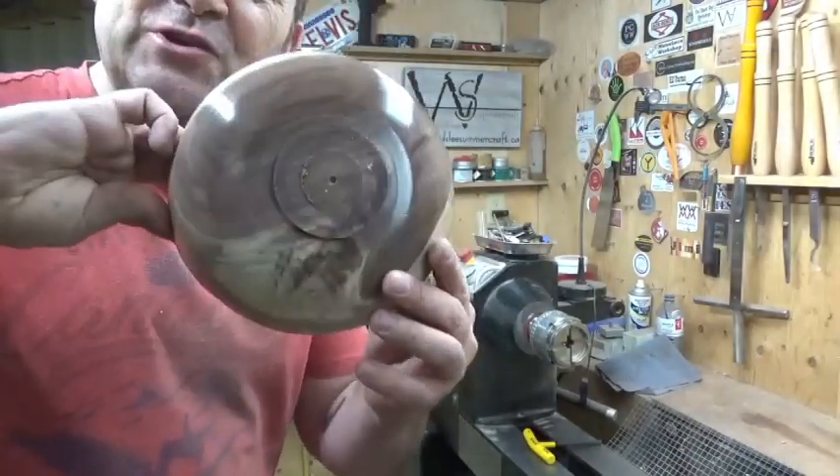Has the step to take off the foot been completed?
No.